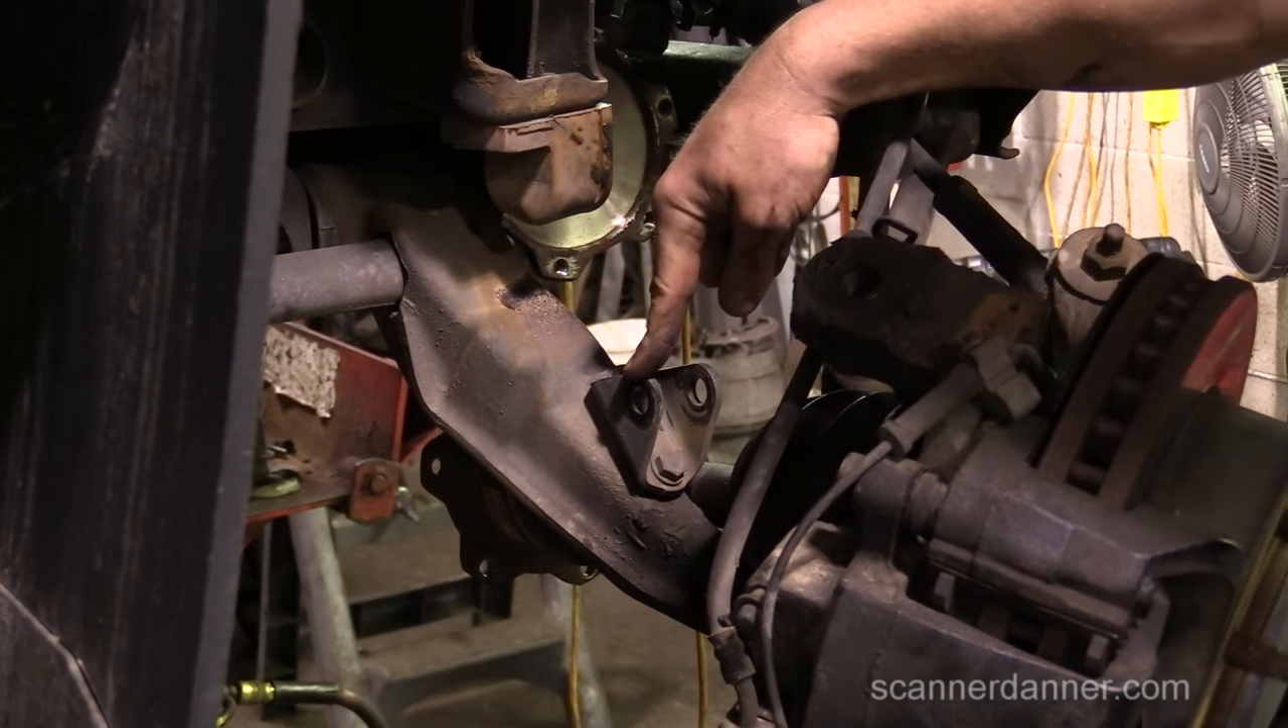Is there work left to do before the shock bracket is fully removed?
Yes.